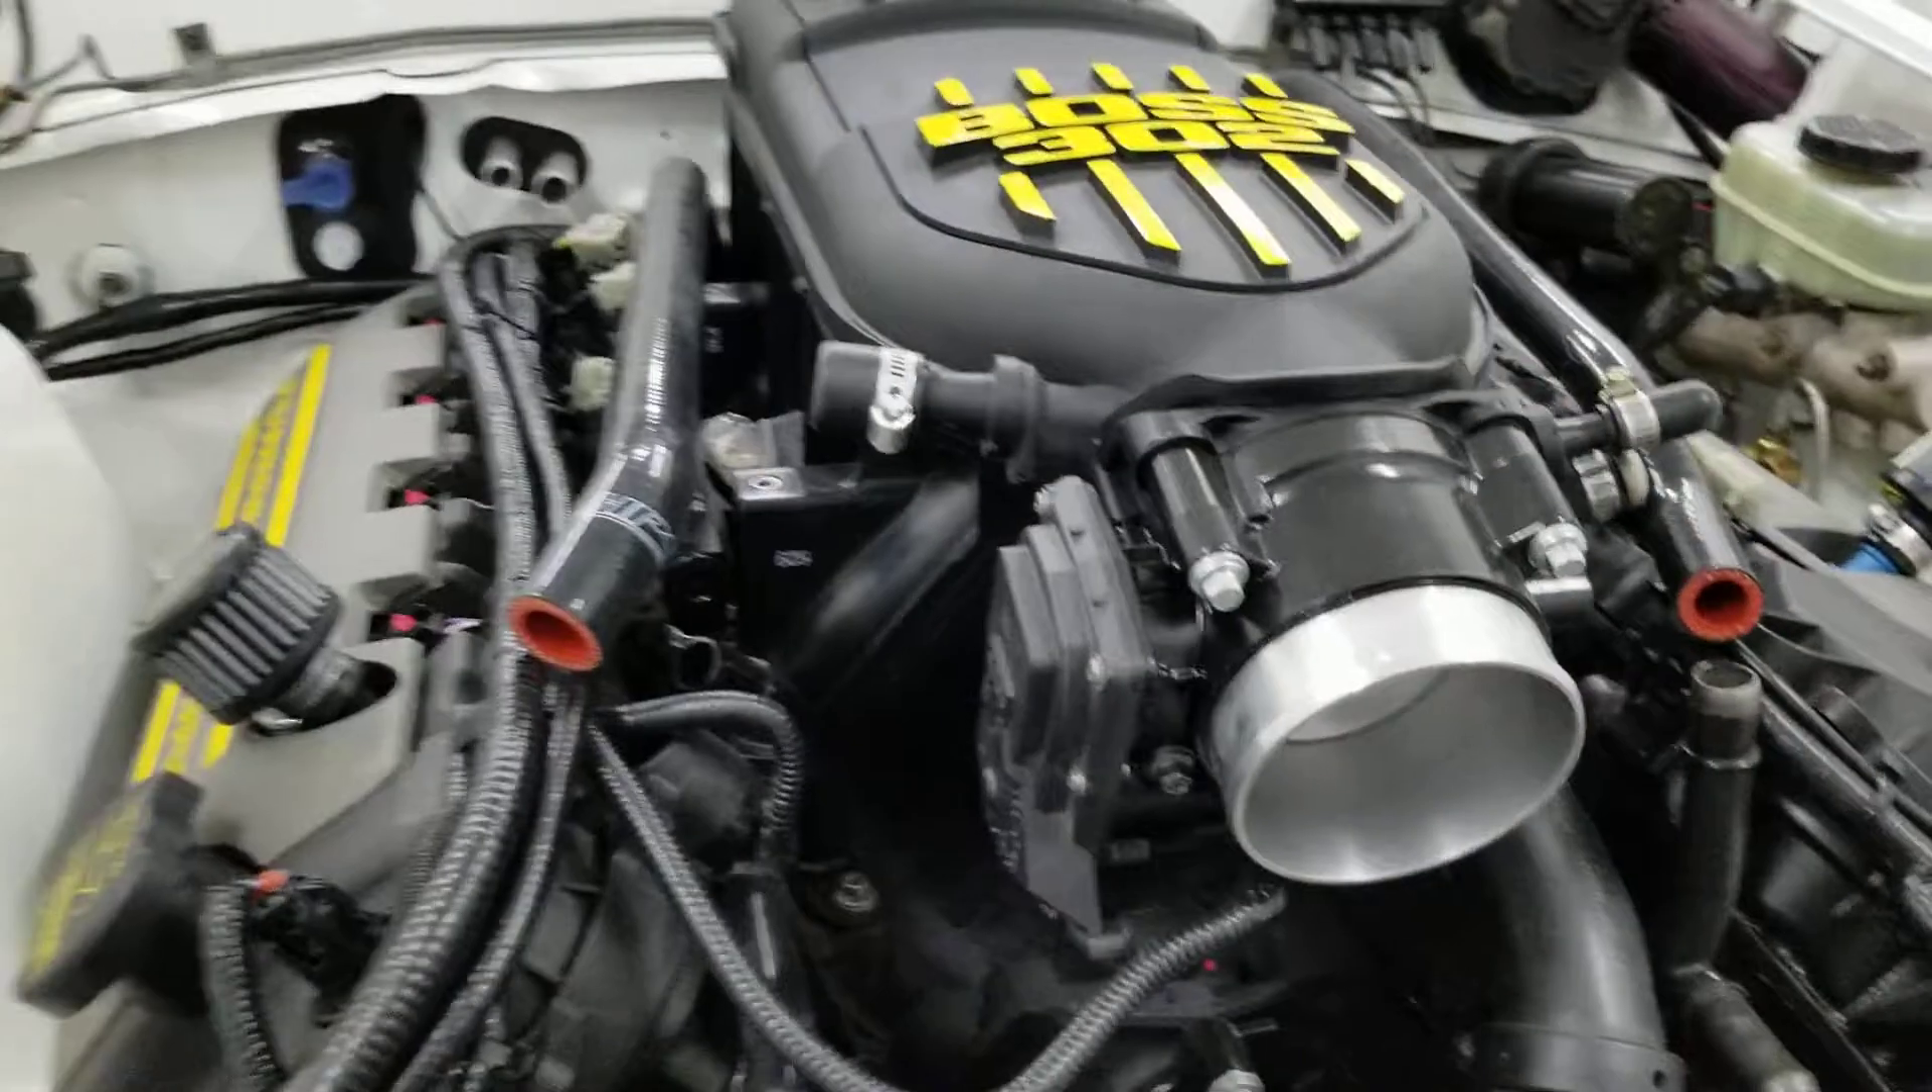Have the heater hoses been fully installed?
No.